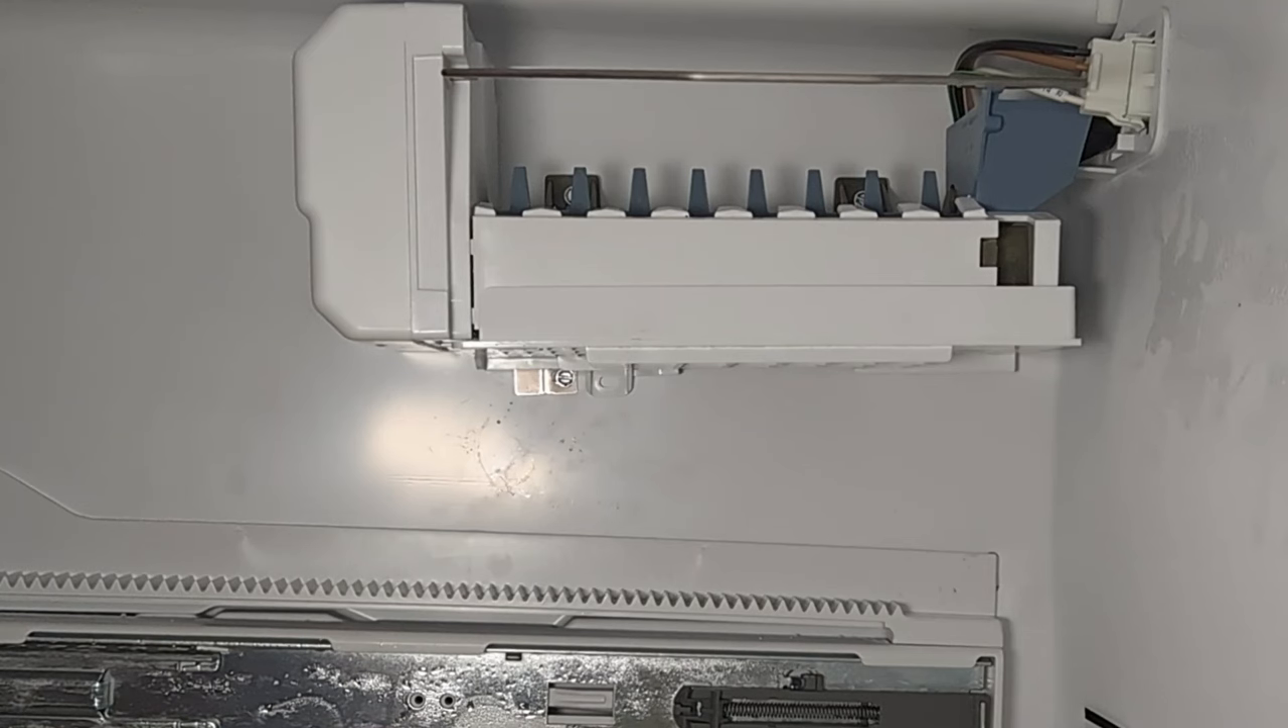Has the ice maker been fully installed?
Yes.